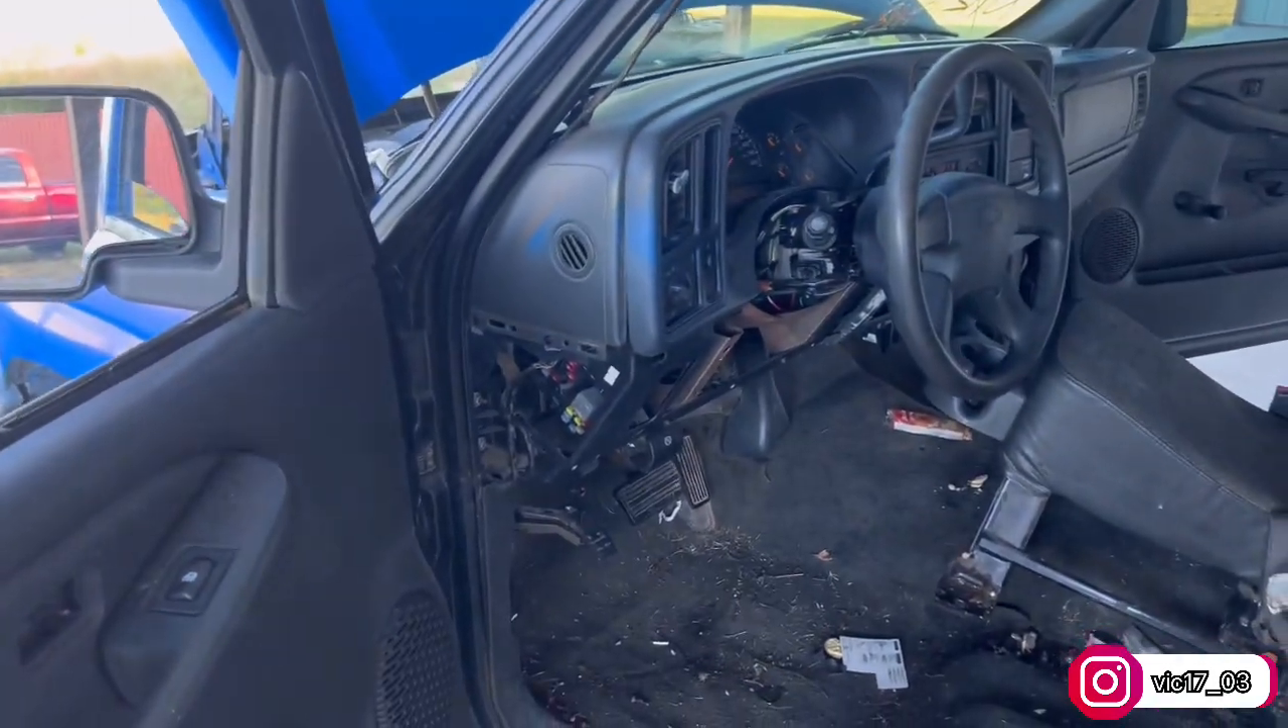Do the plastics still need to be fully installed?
Yes.